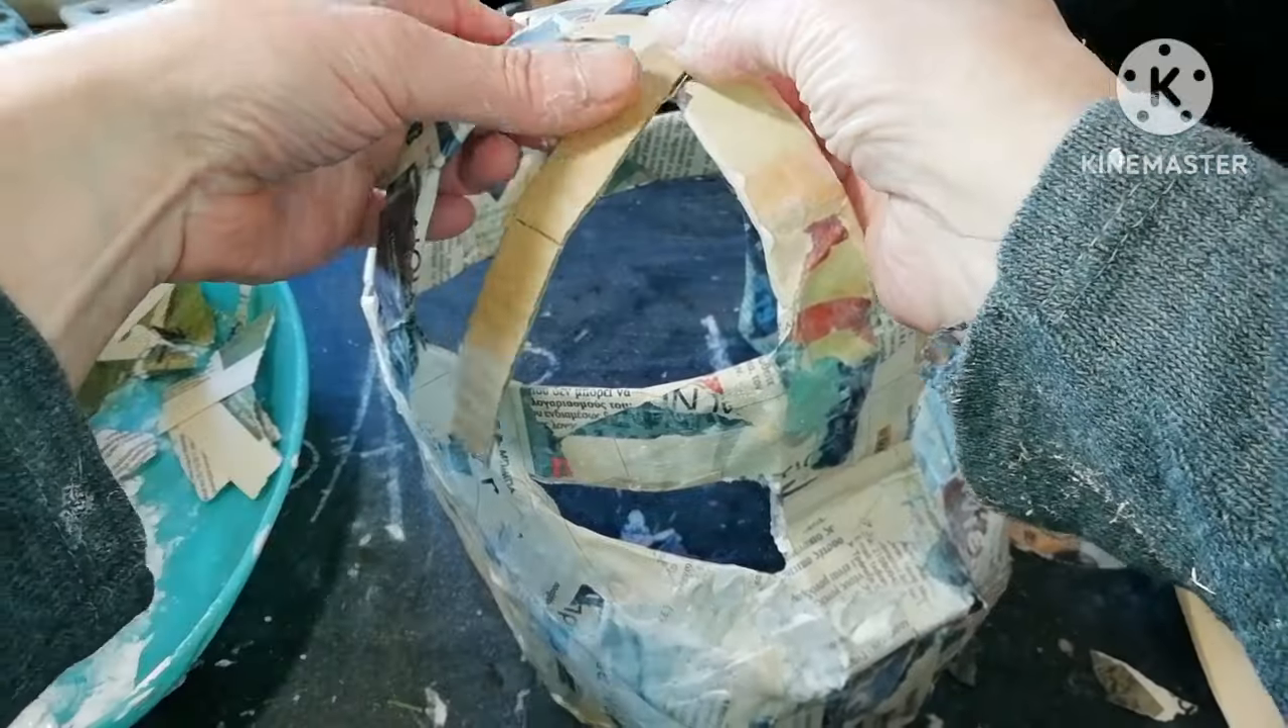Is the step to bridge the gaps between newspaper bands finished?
No.